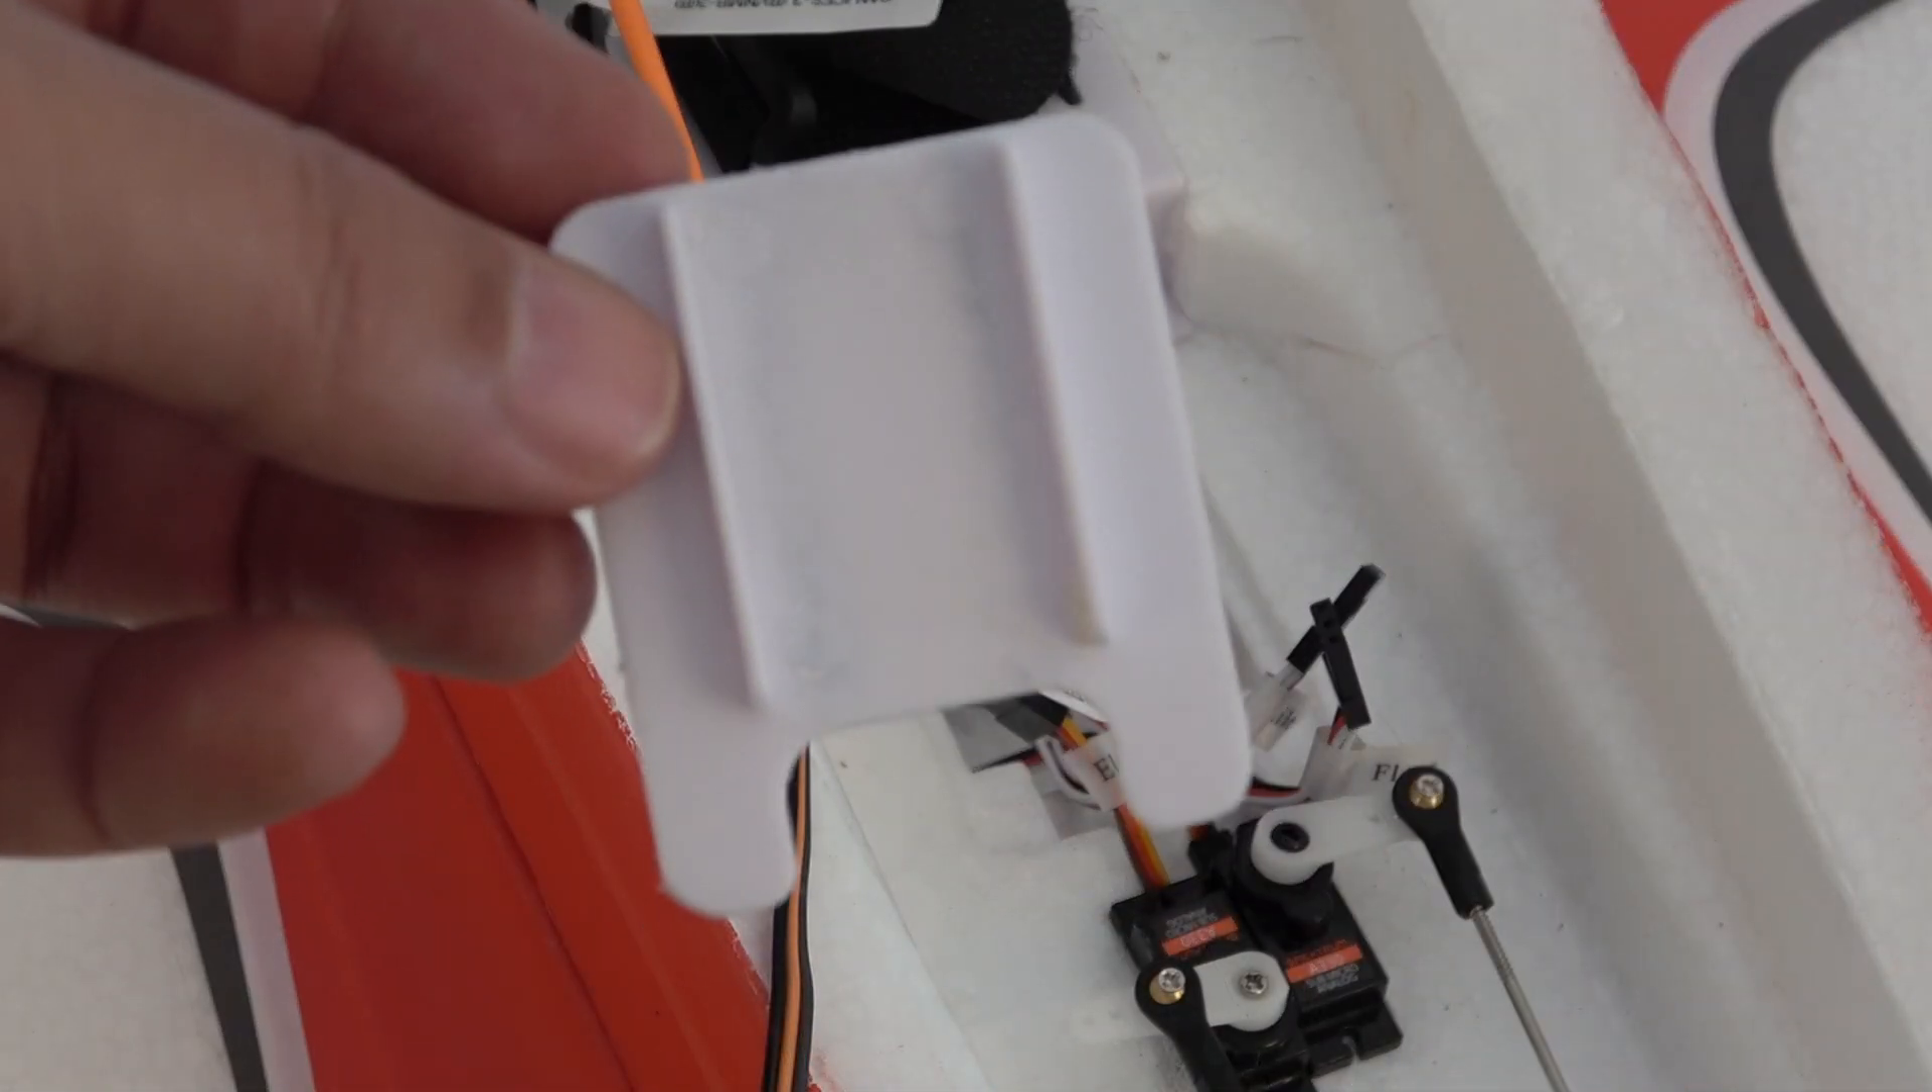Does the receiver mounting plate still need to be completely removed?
No.